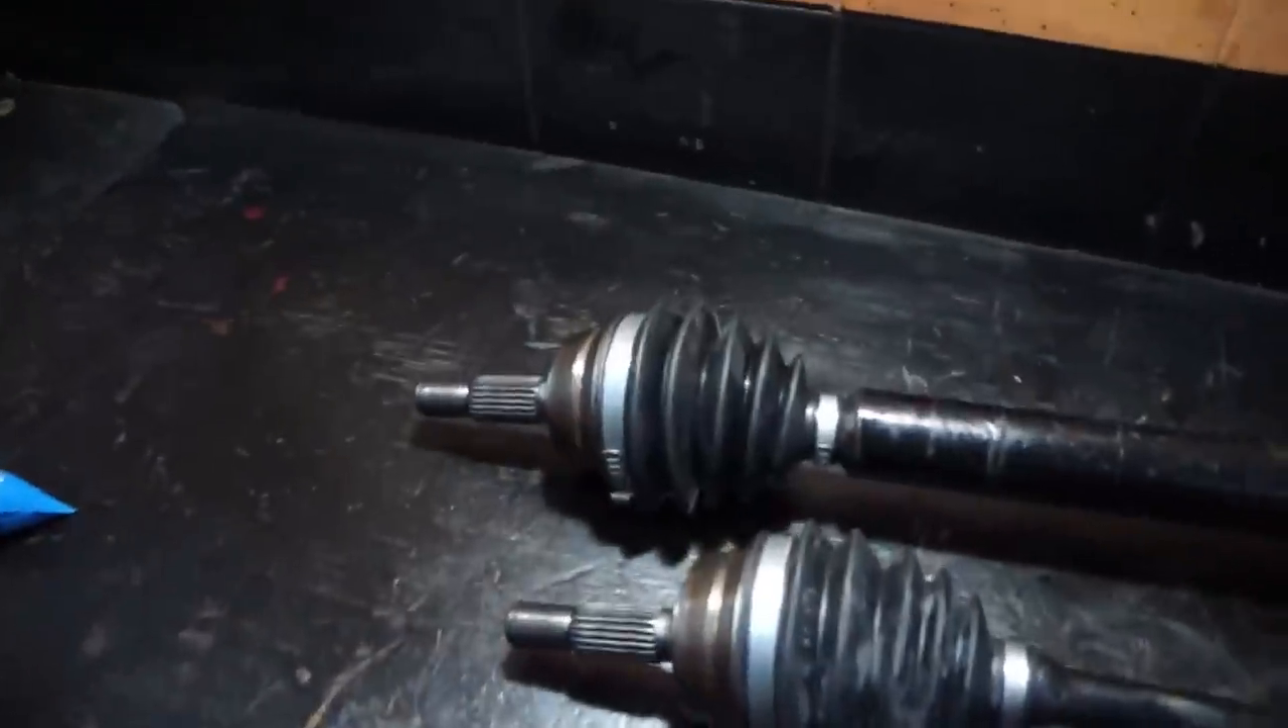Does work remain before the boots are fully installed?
No.